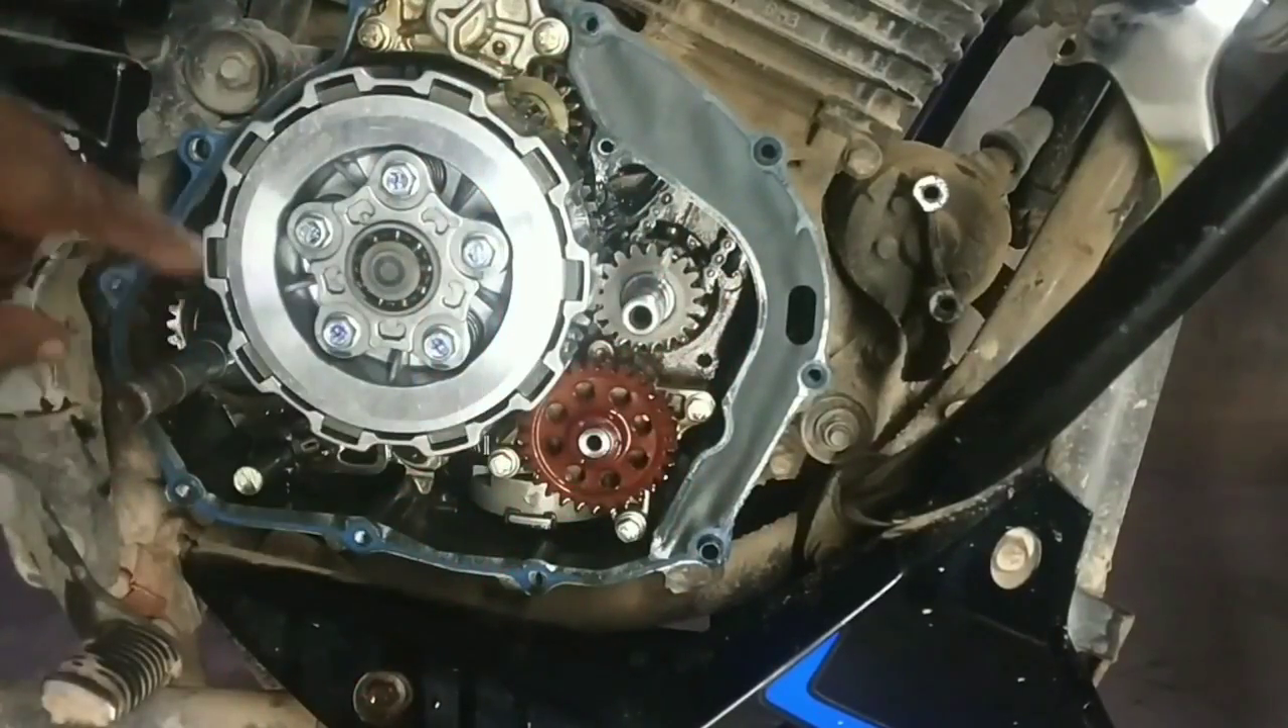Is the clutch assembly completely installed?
Yes.